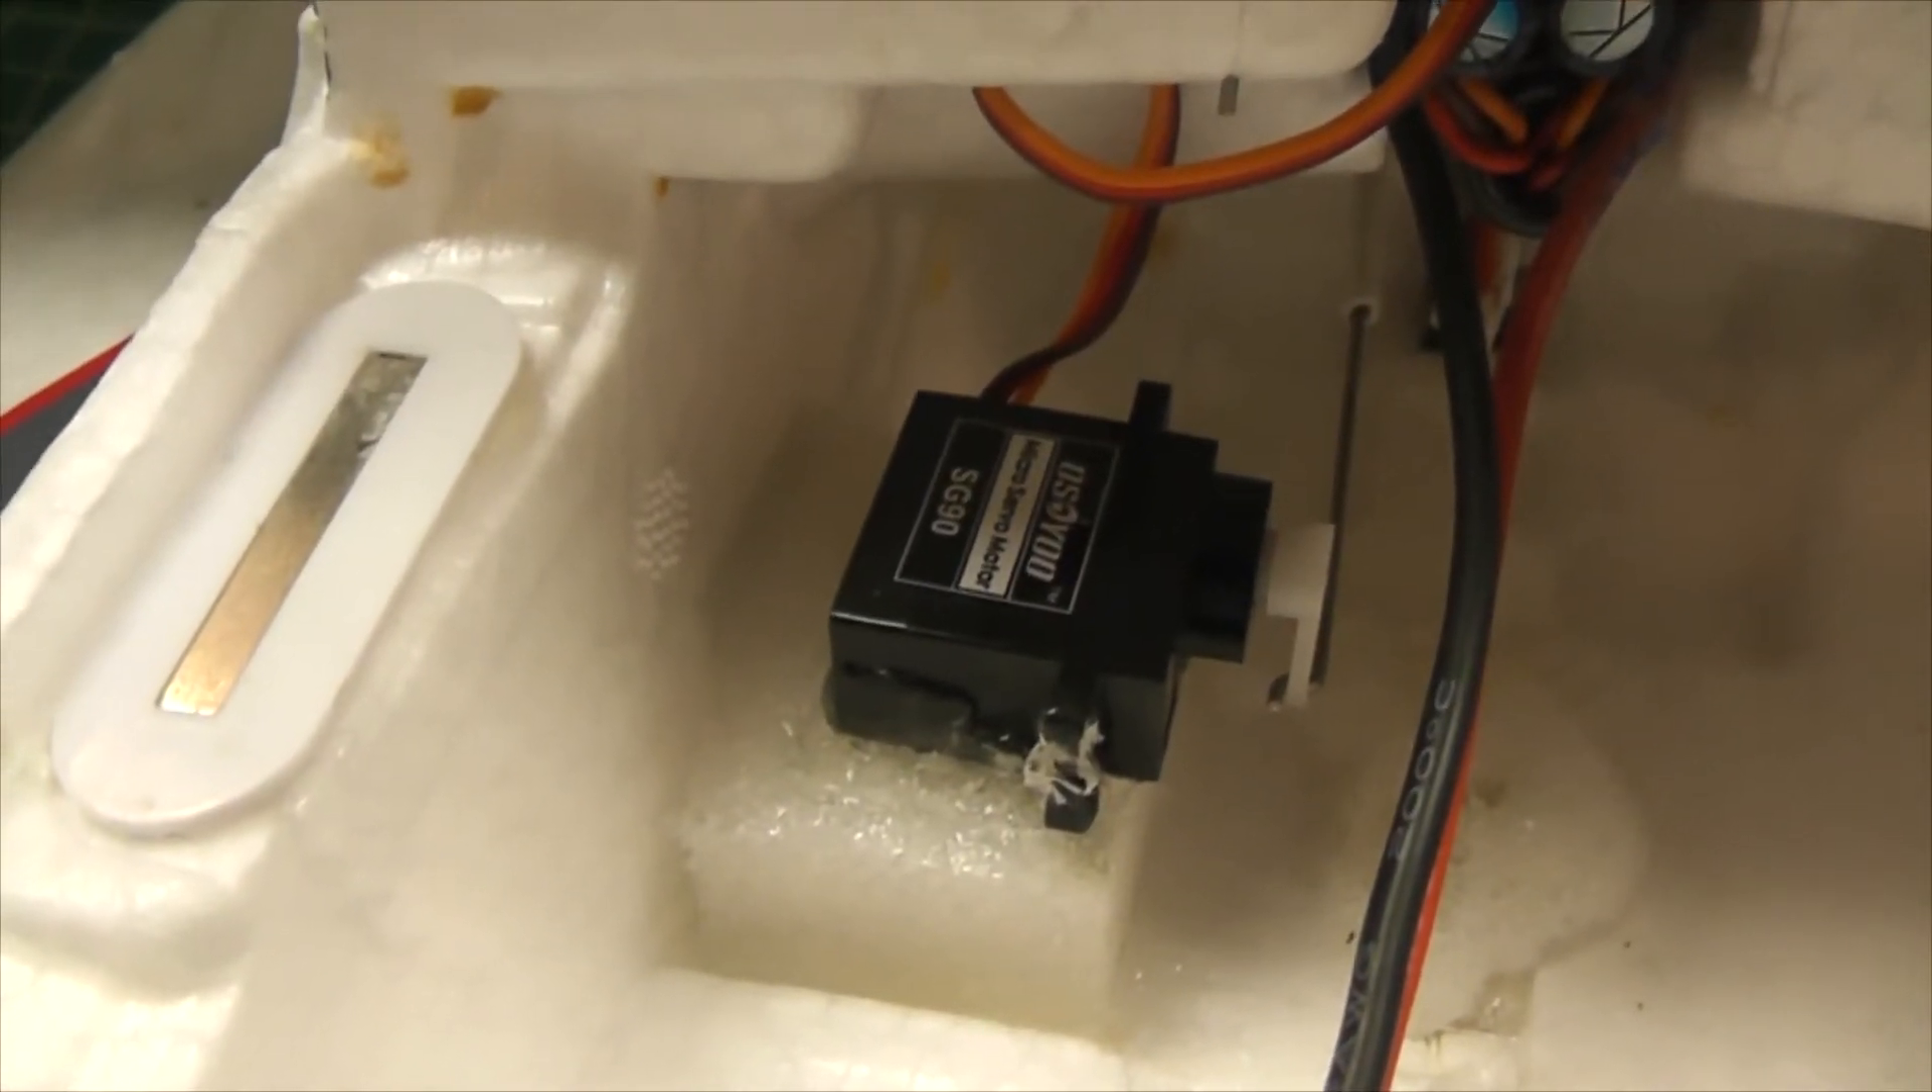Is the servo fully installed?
Yes.